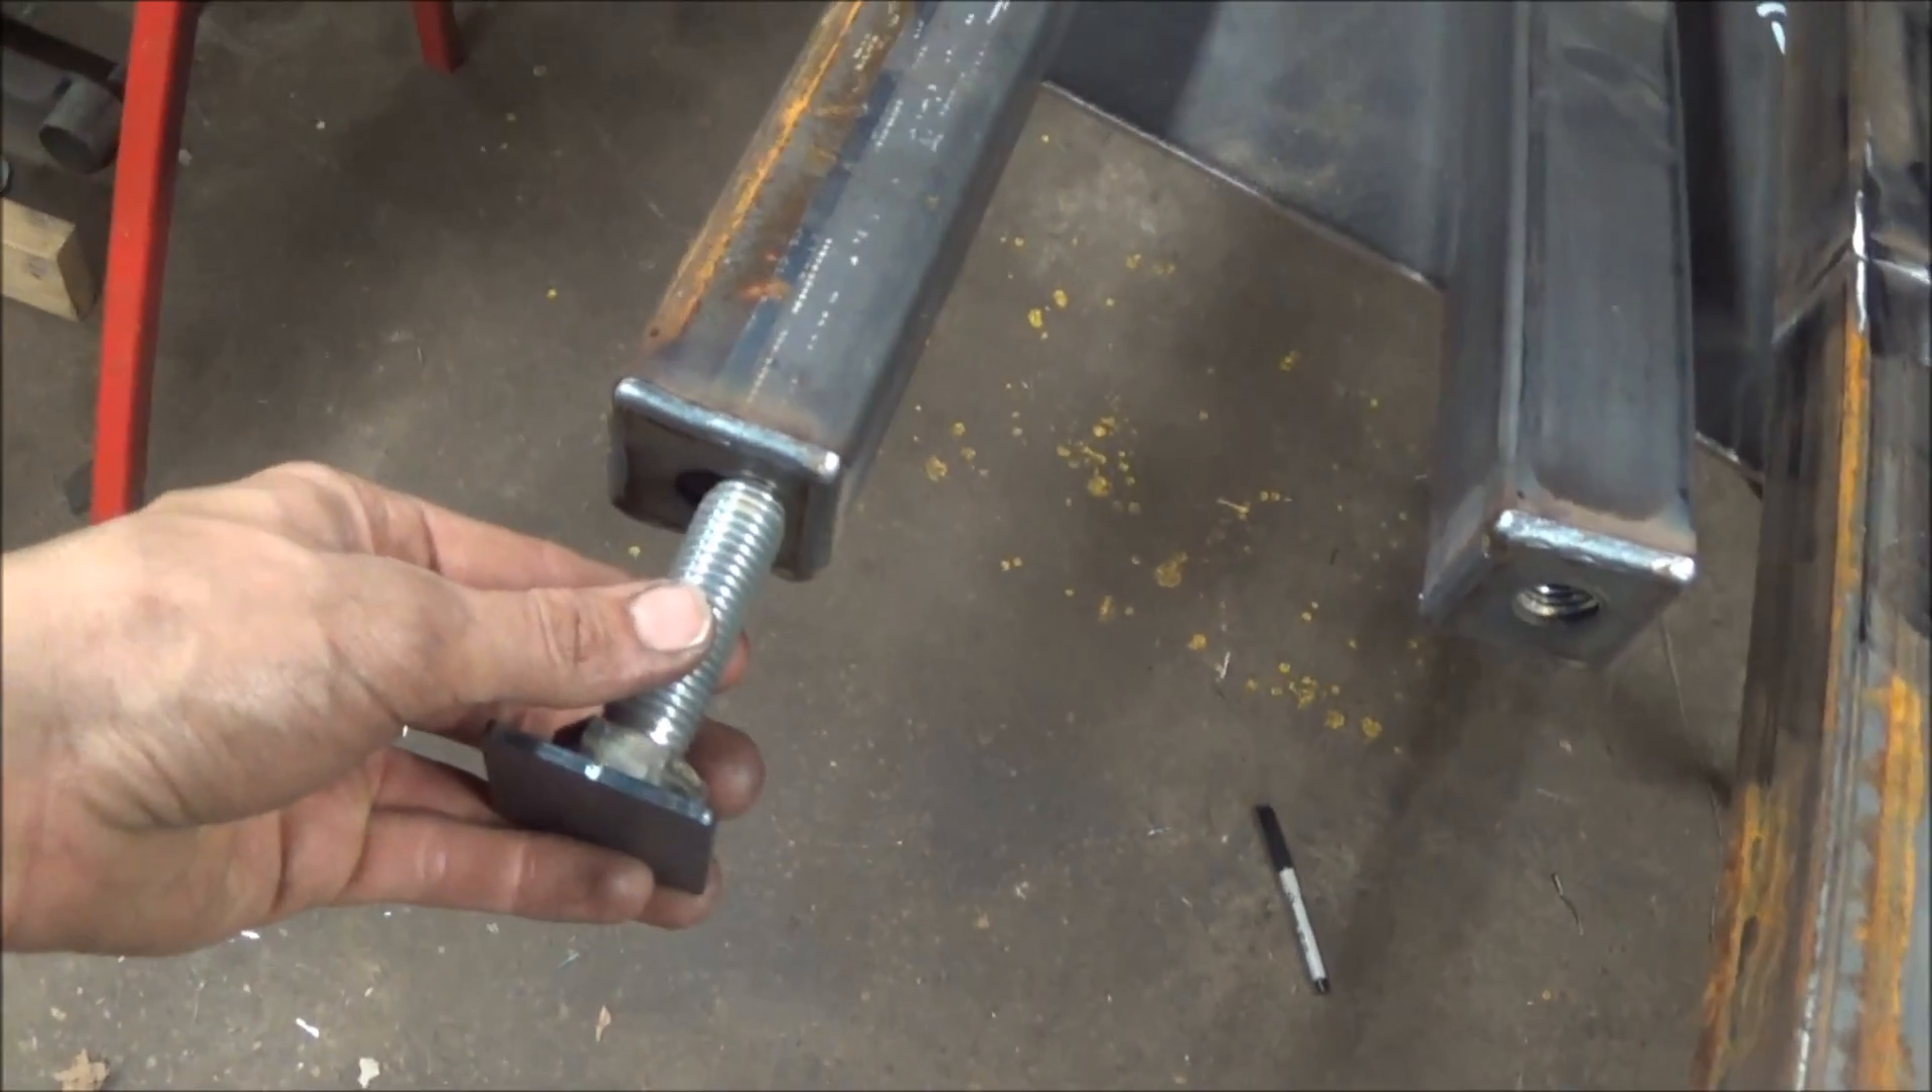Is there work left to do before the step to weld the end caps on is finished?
No.